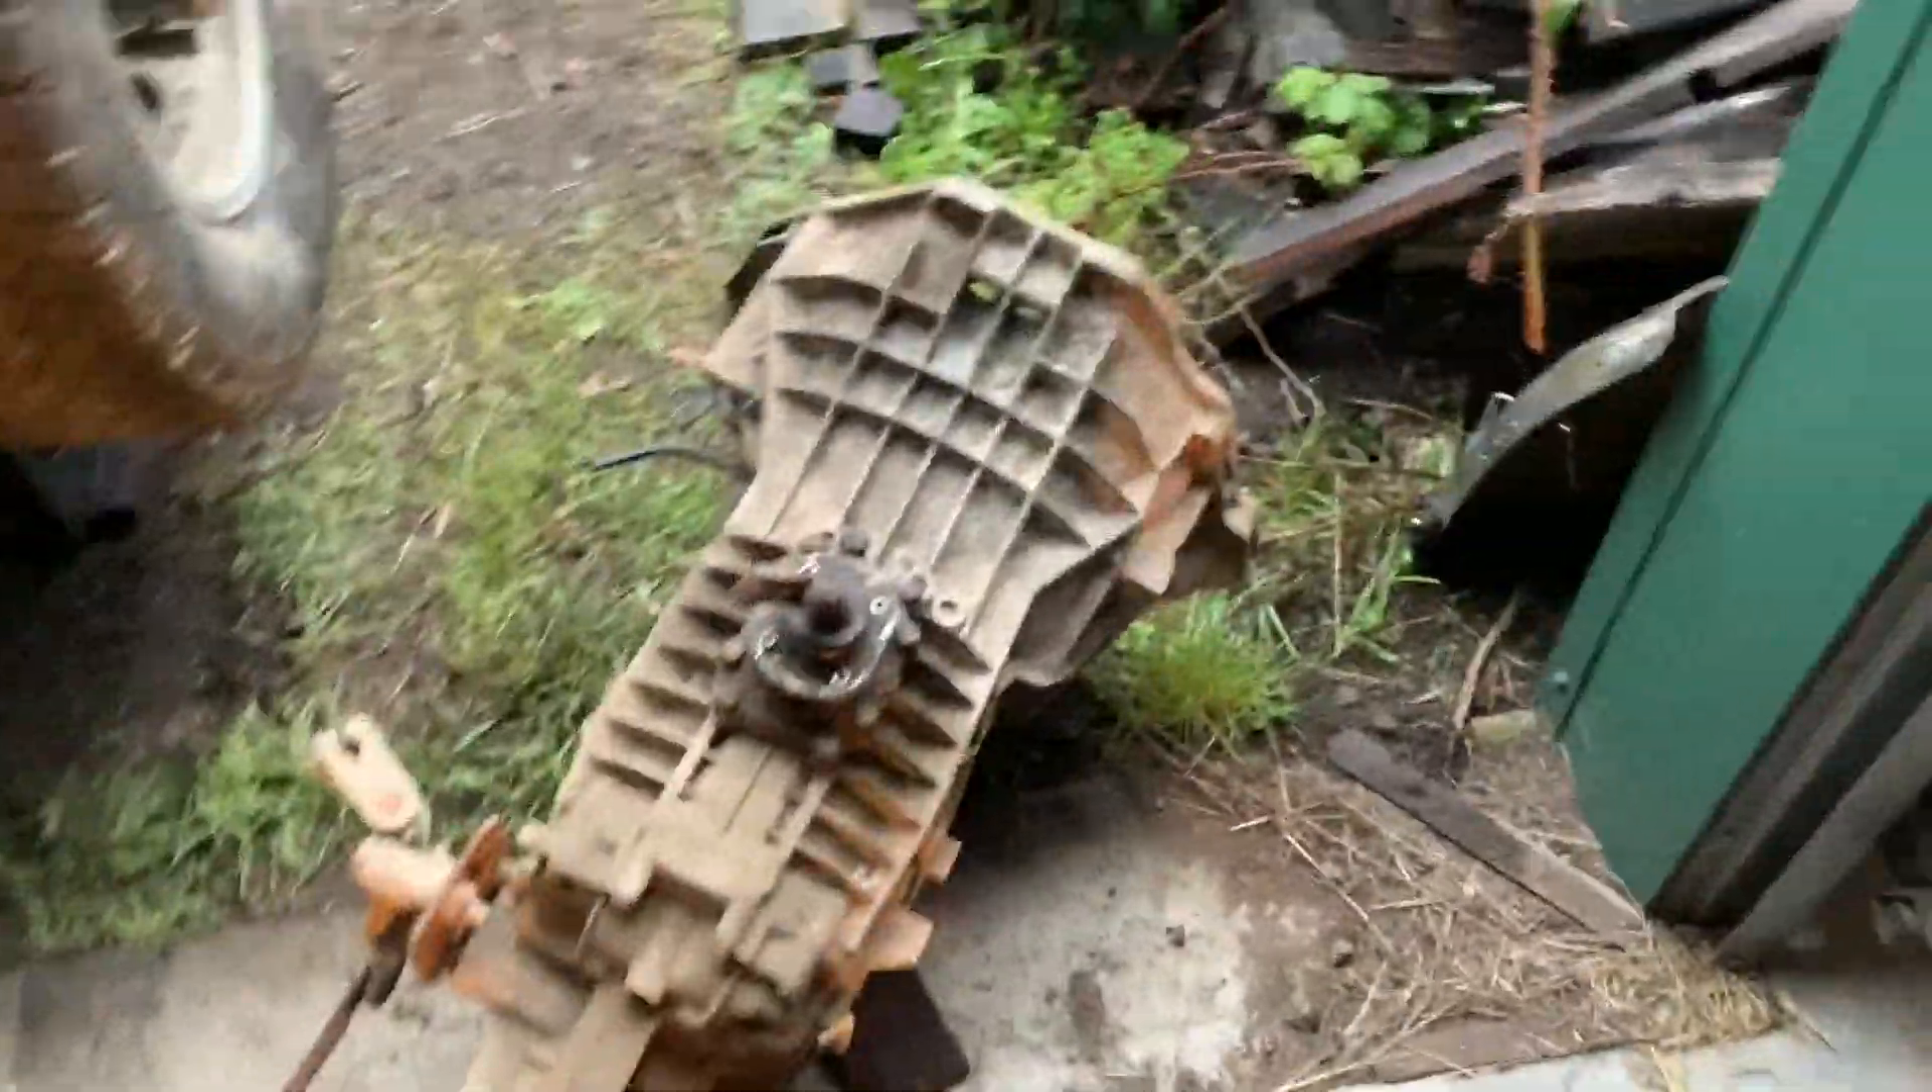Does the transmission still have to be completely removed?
No.